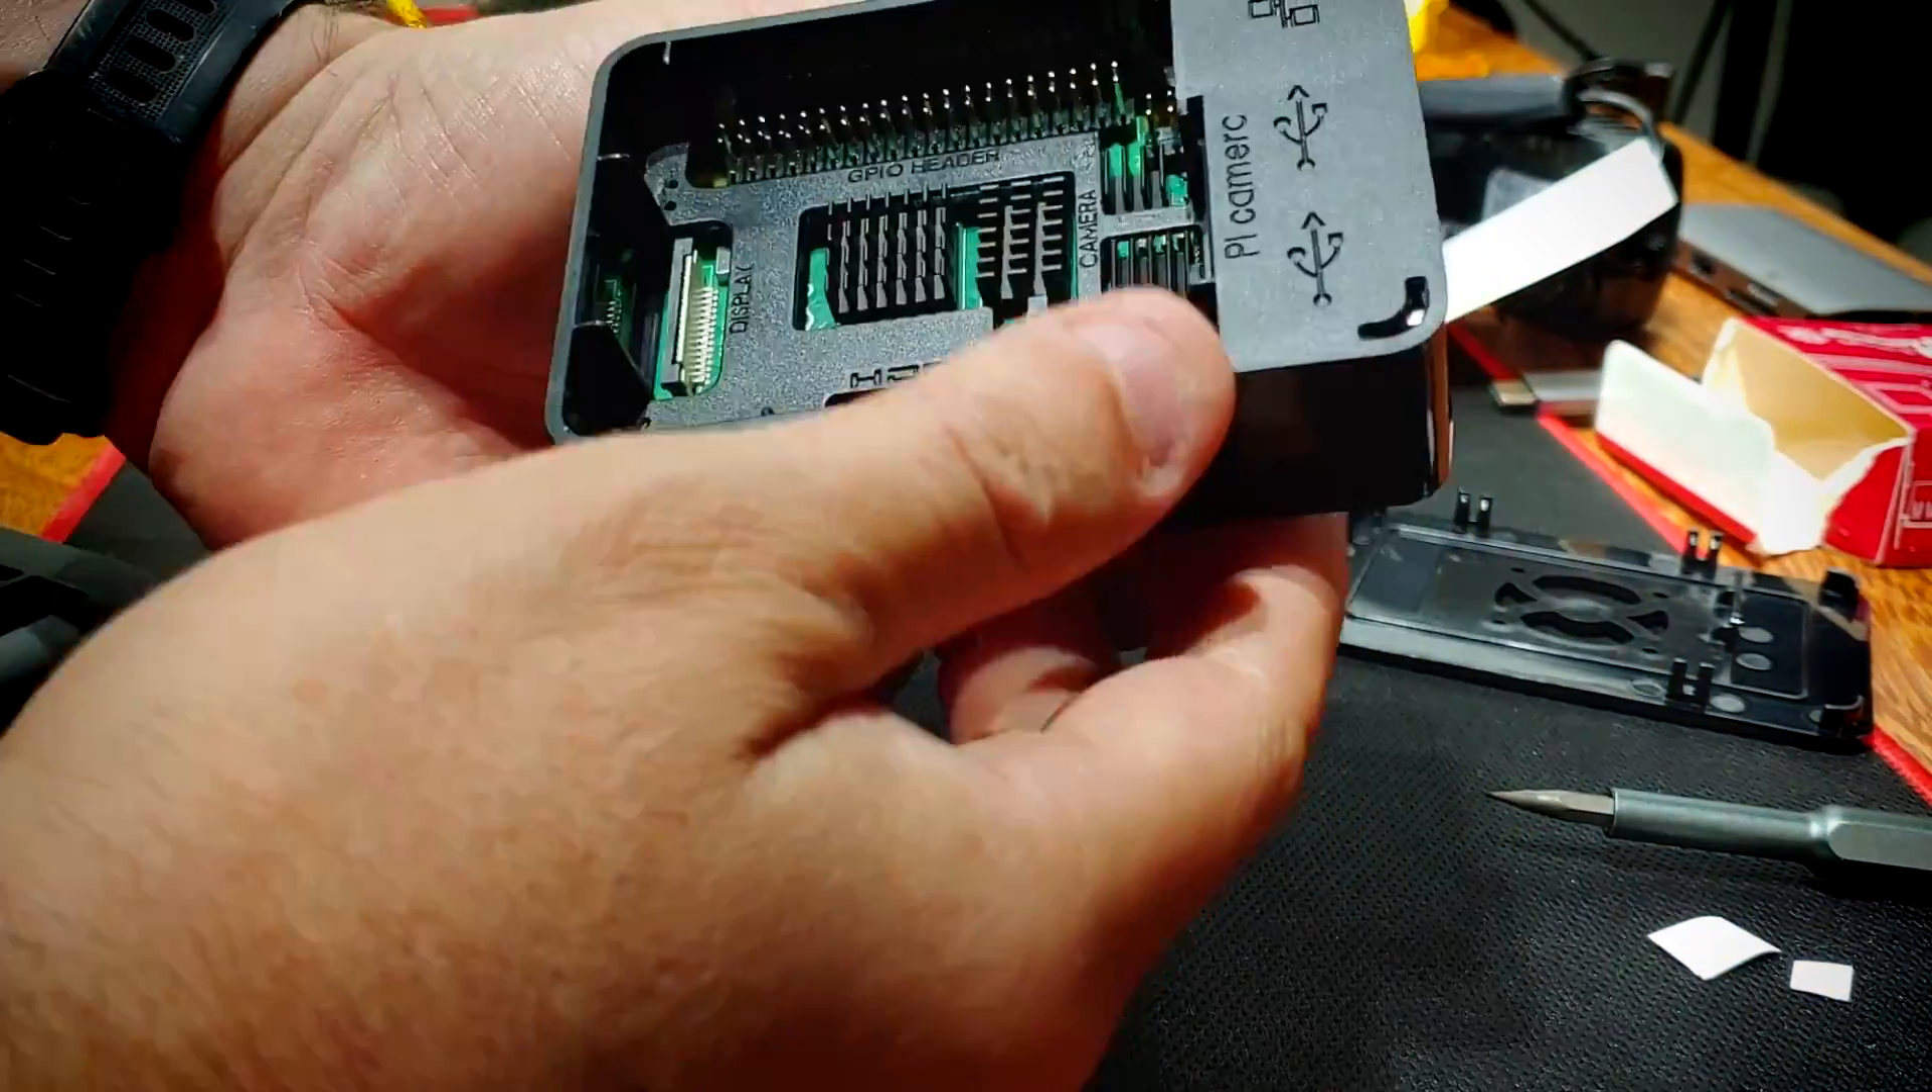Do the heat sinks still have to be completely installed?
No.